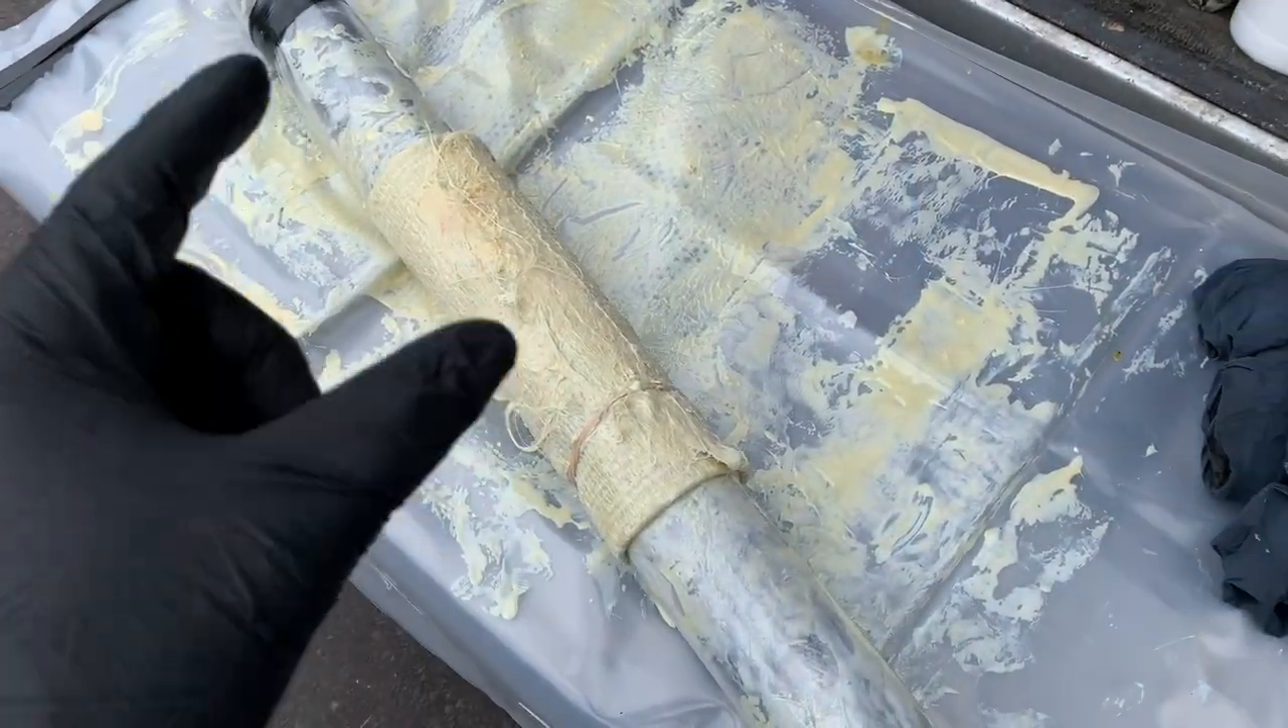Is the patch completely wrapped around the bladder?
Yes.